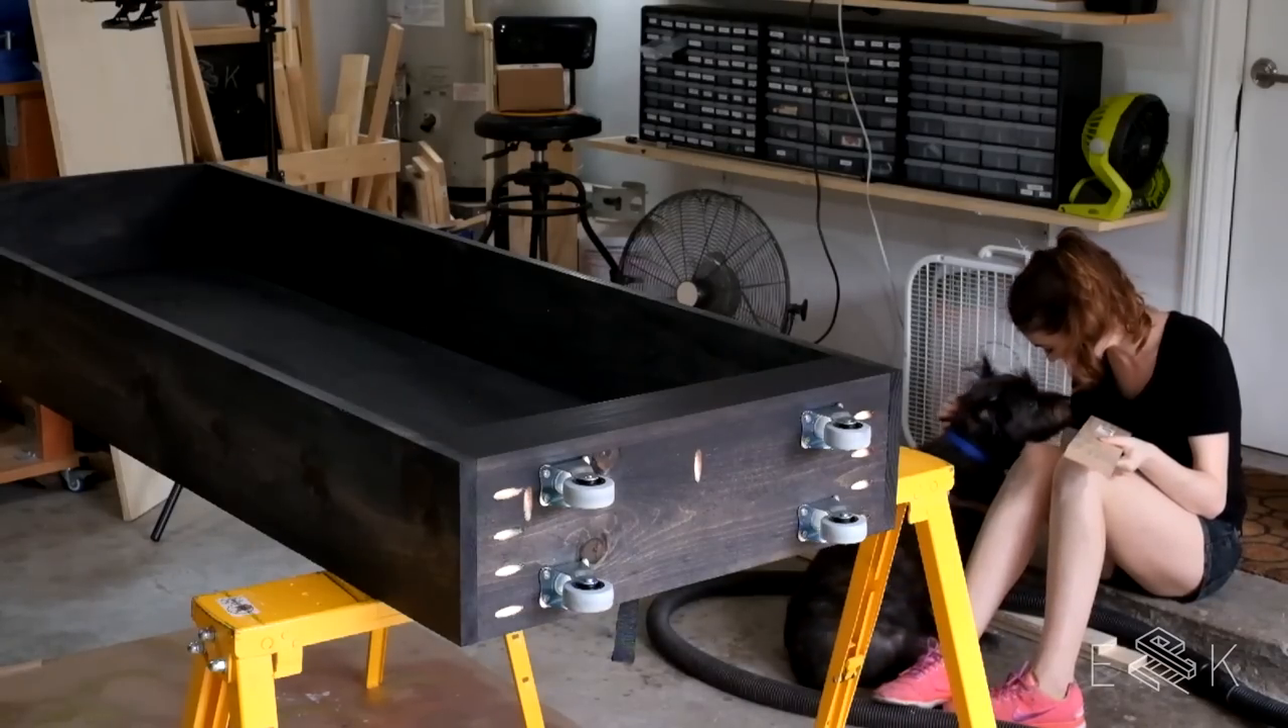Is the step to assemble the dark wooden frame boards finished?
Yes.